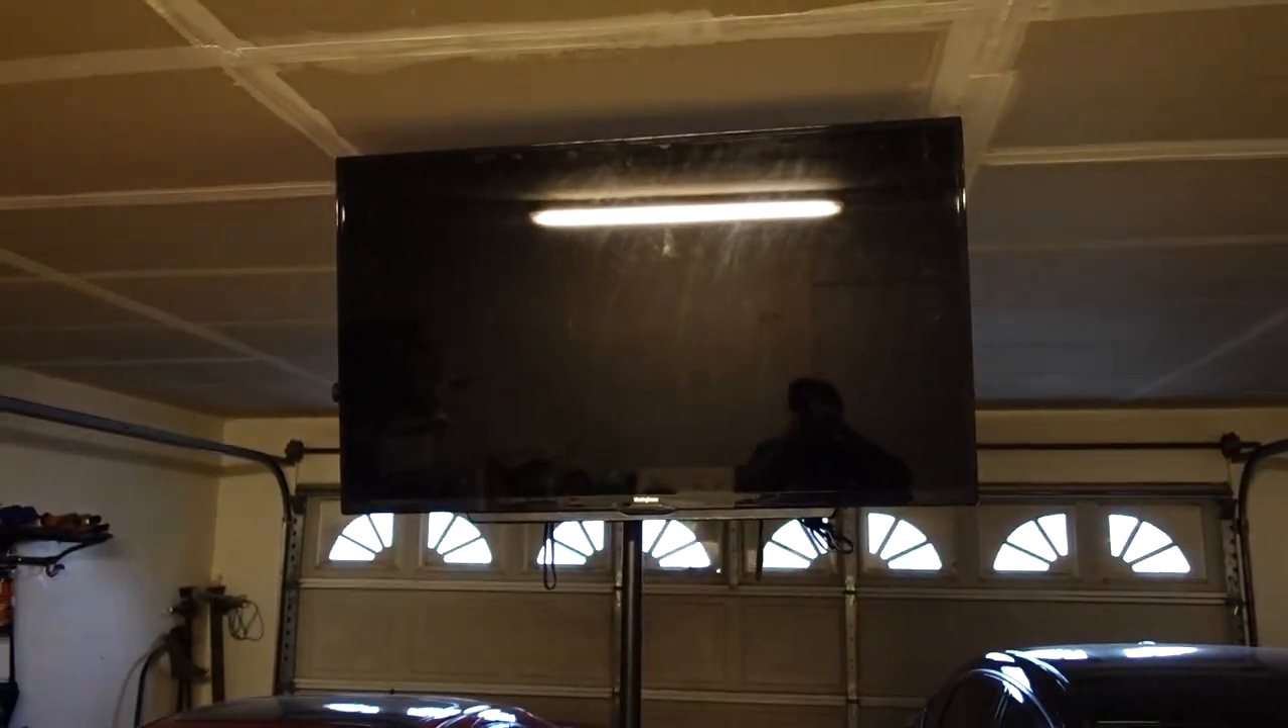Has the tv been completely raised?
Yes.